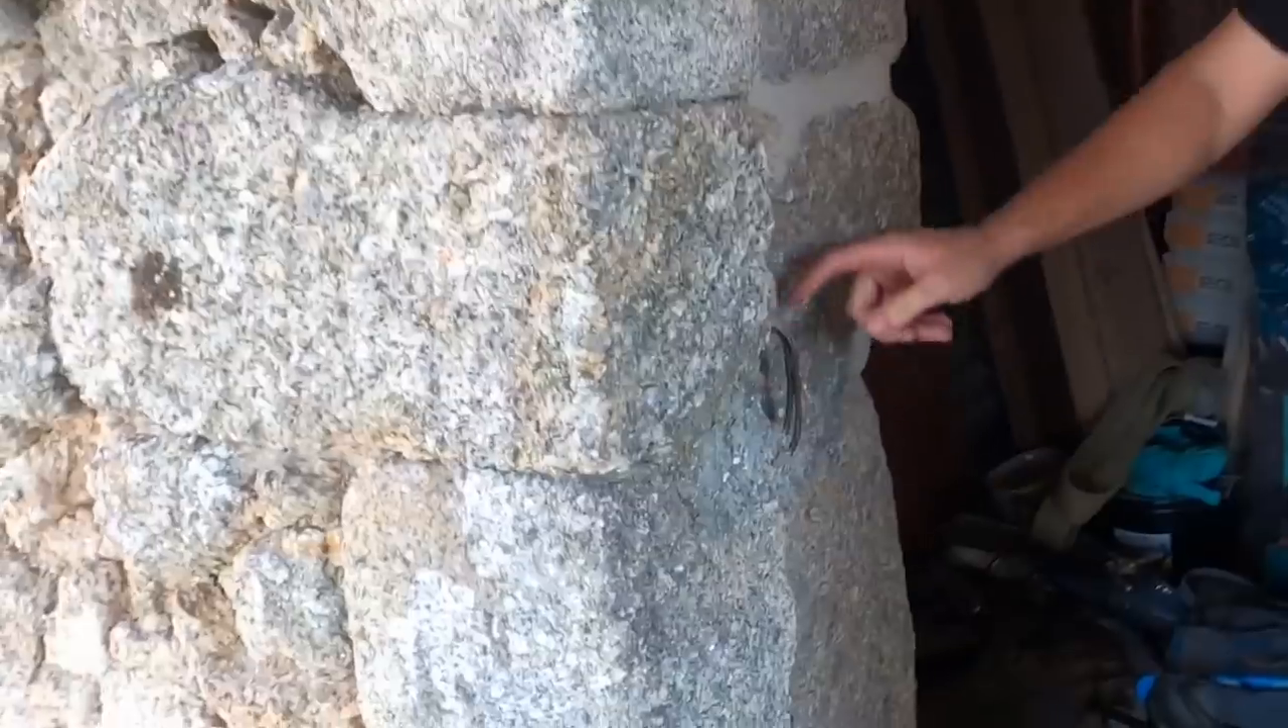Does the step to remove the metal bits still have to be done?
Yes.